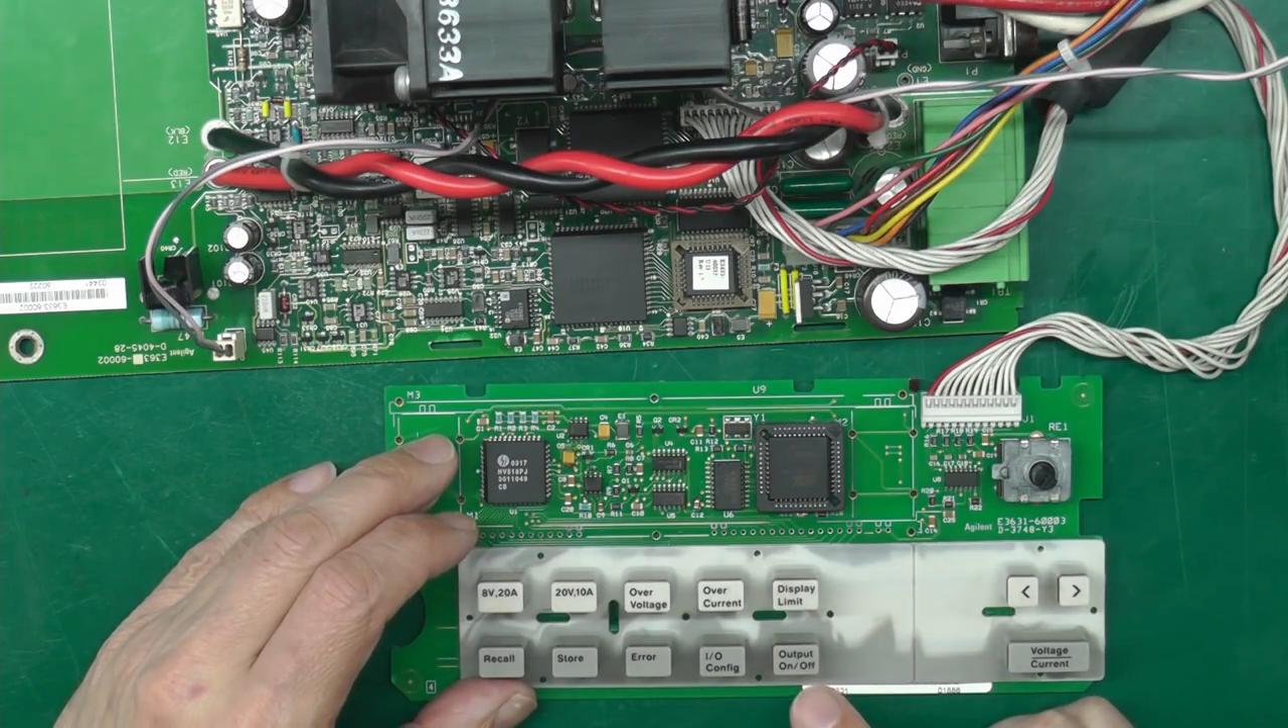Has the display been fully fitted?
No.